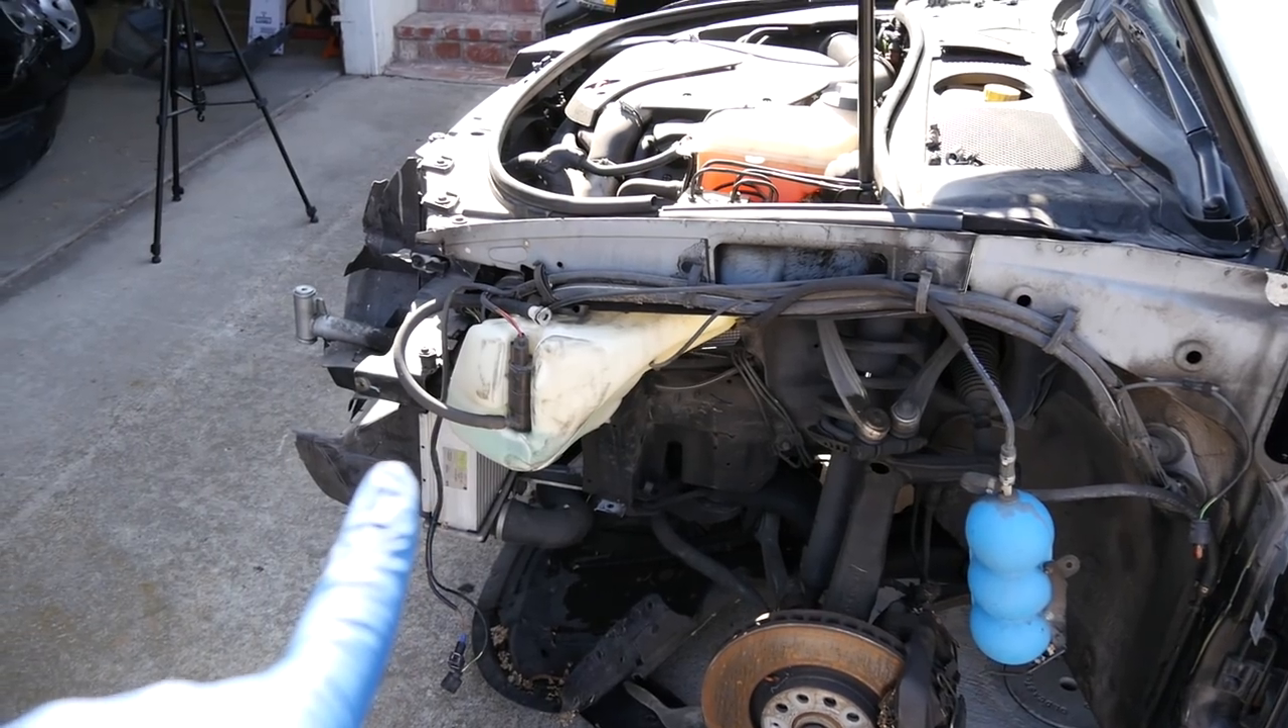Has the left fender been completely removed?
Yes.